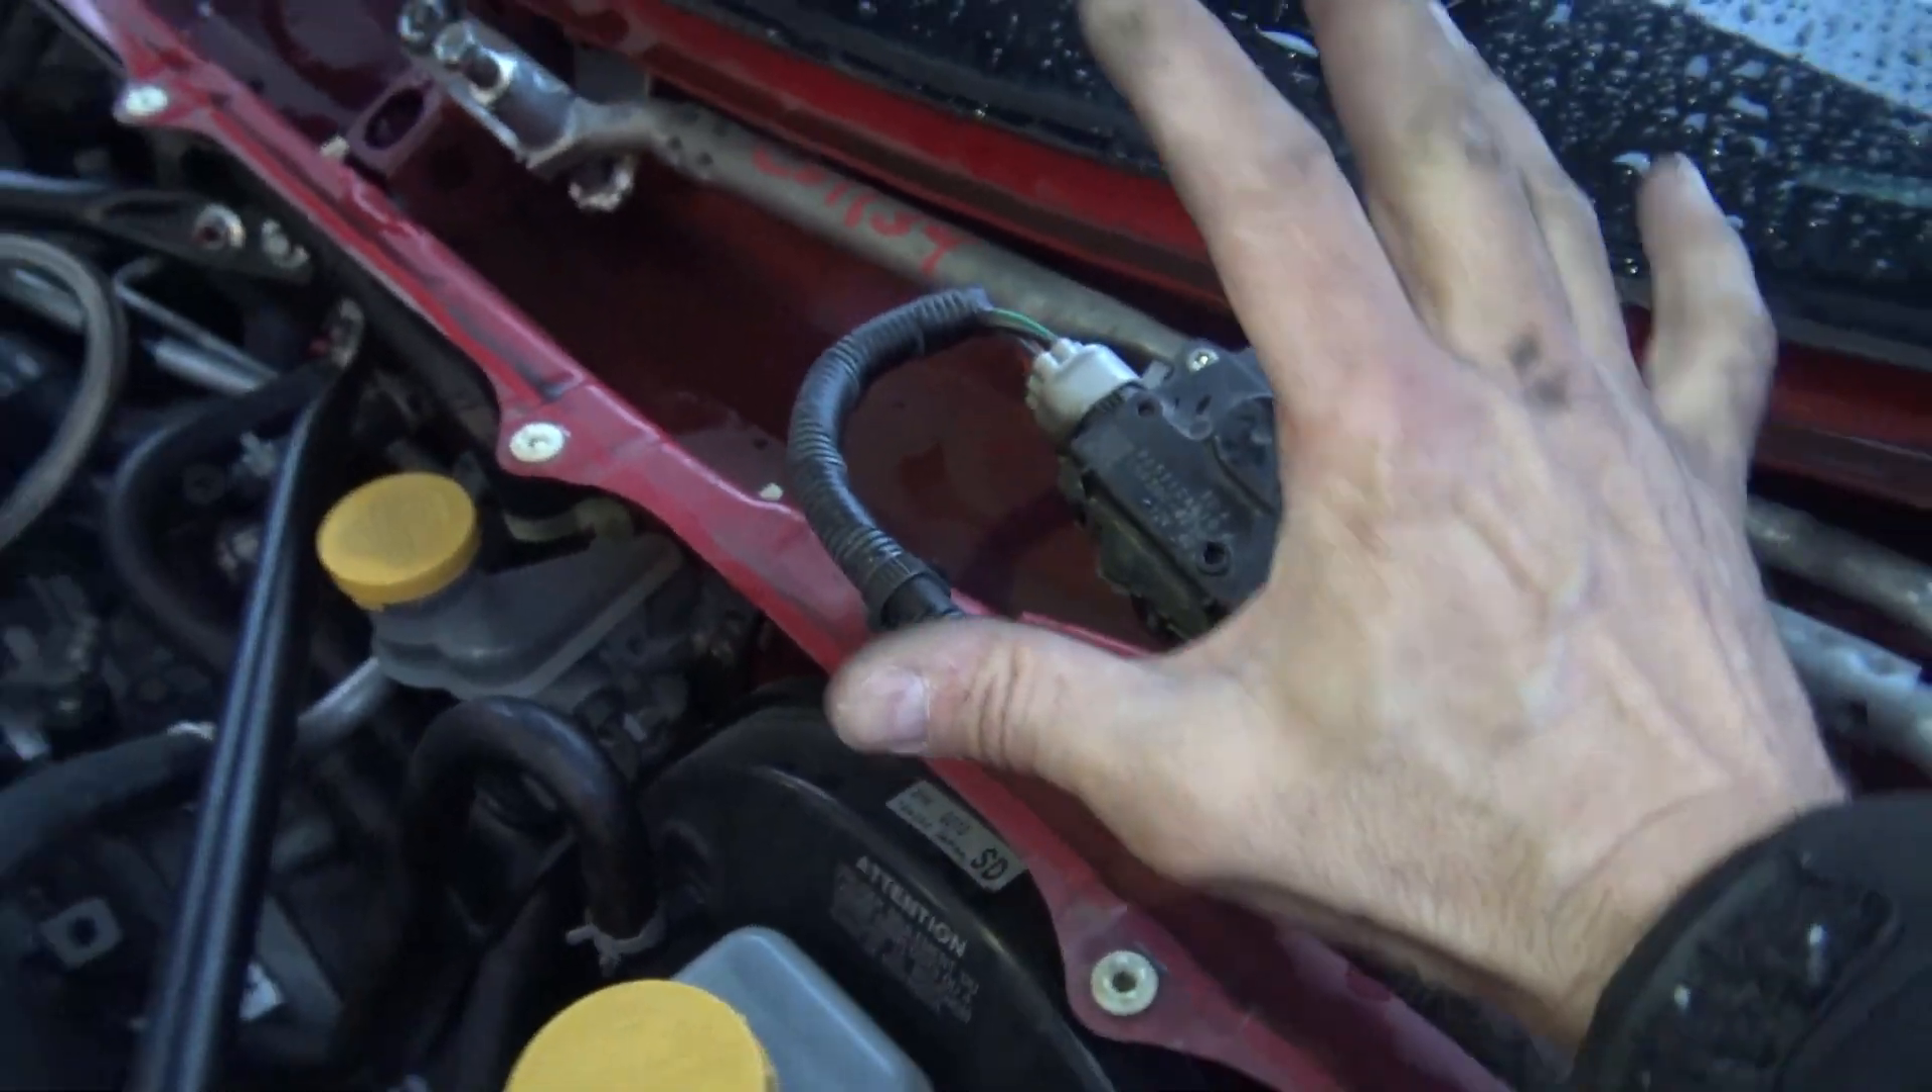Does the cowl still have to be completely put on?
Yes.